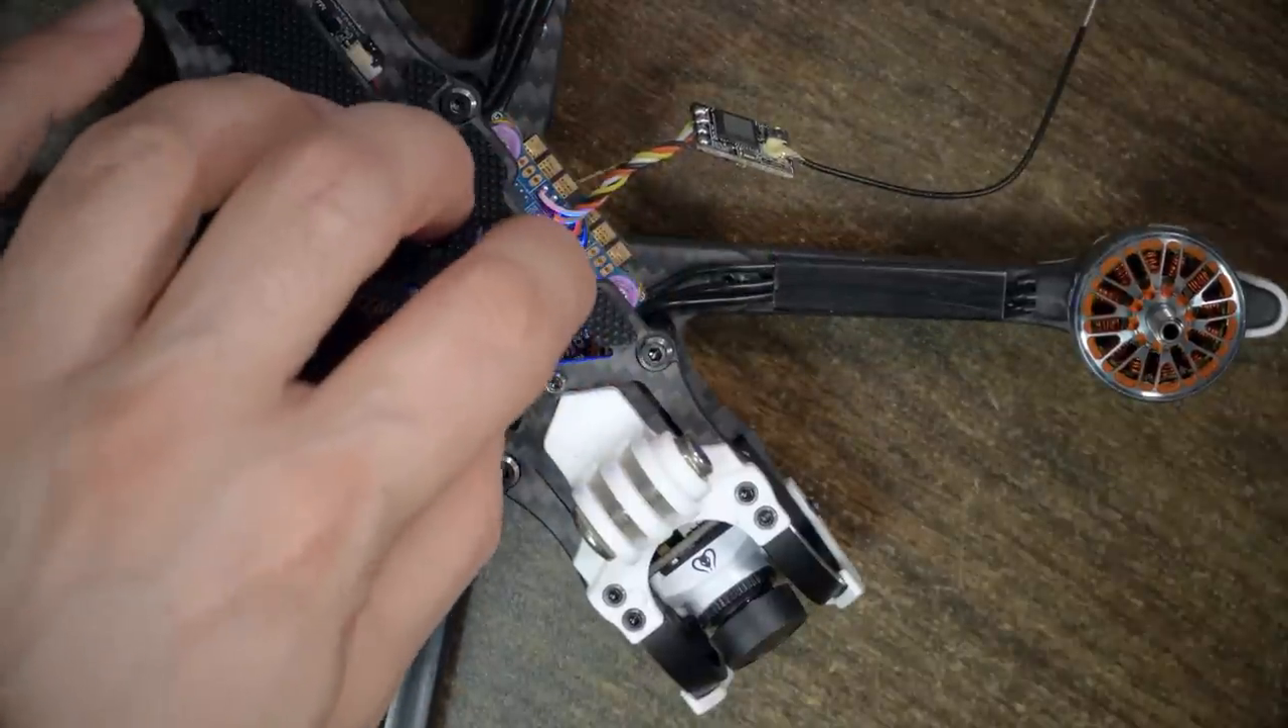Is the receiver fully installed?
No.